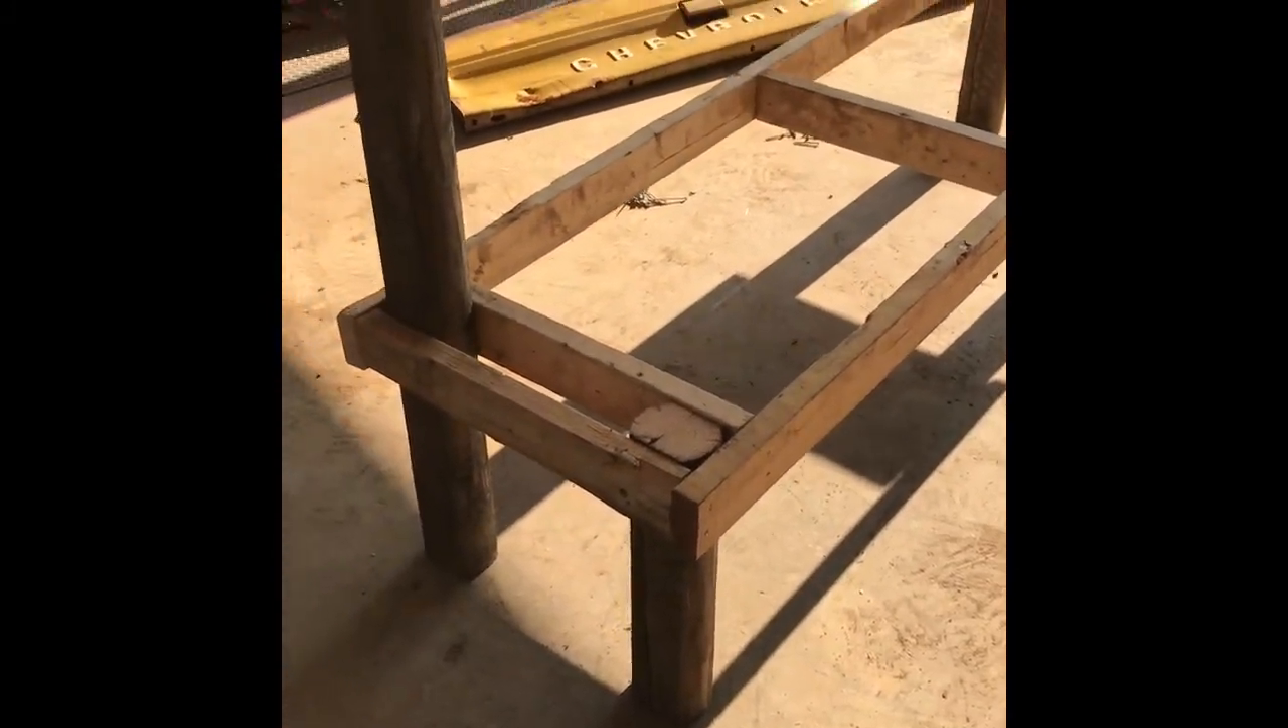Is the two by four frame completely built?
Yes.